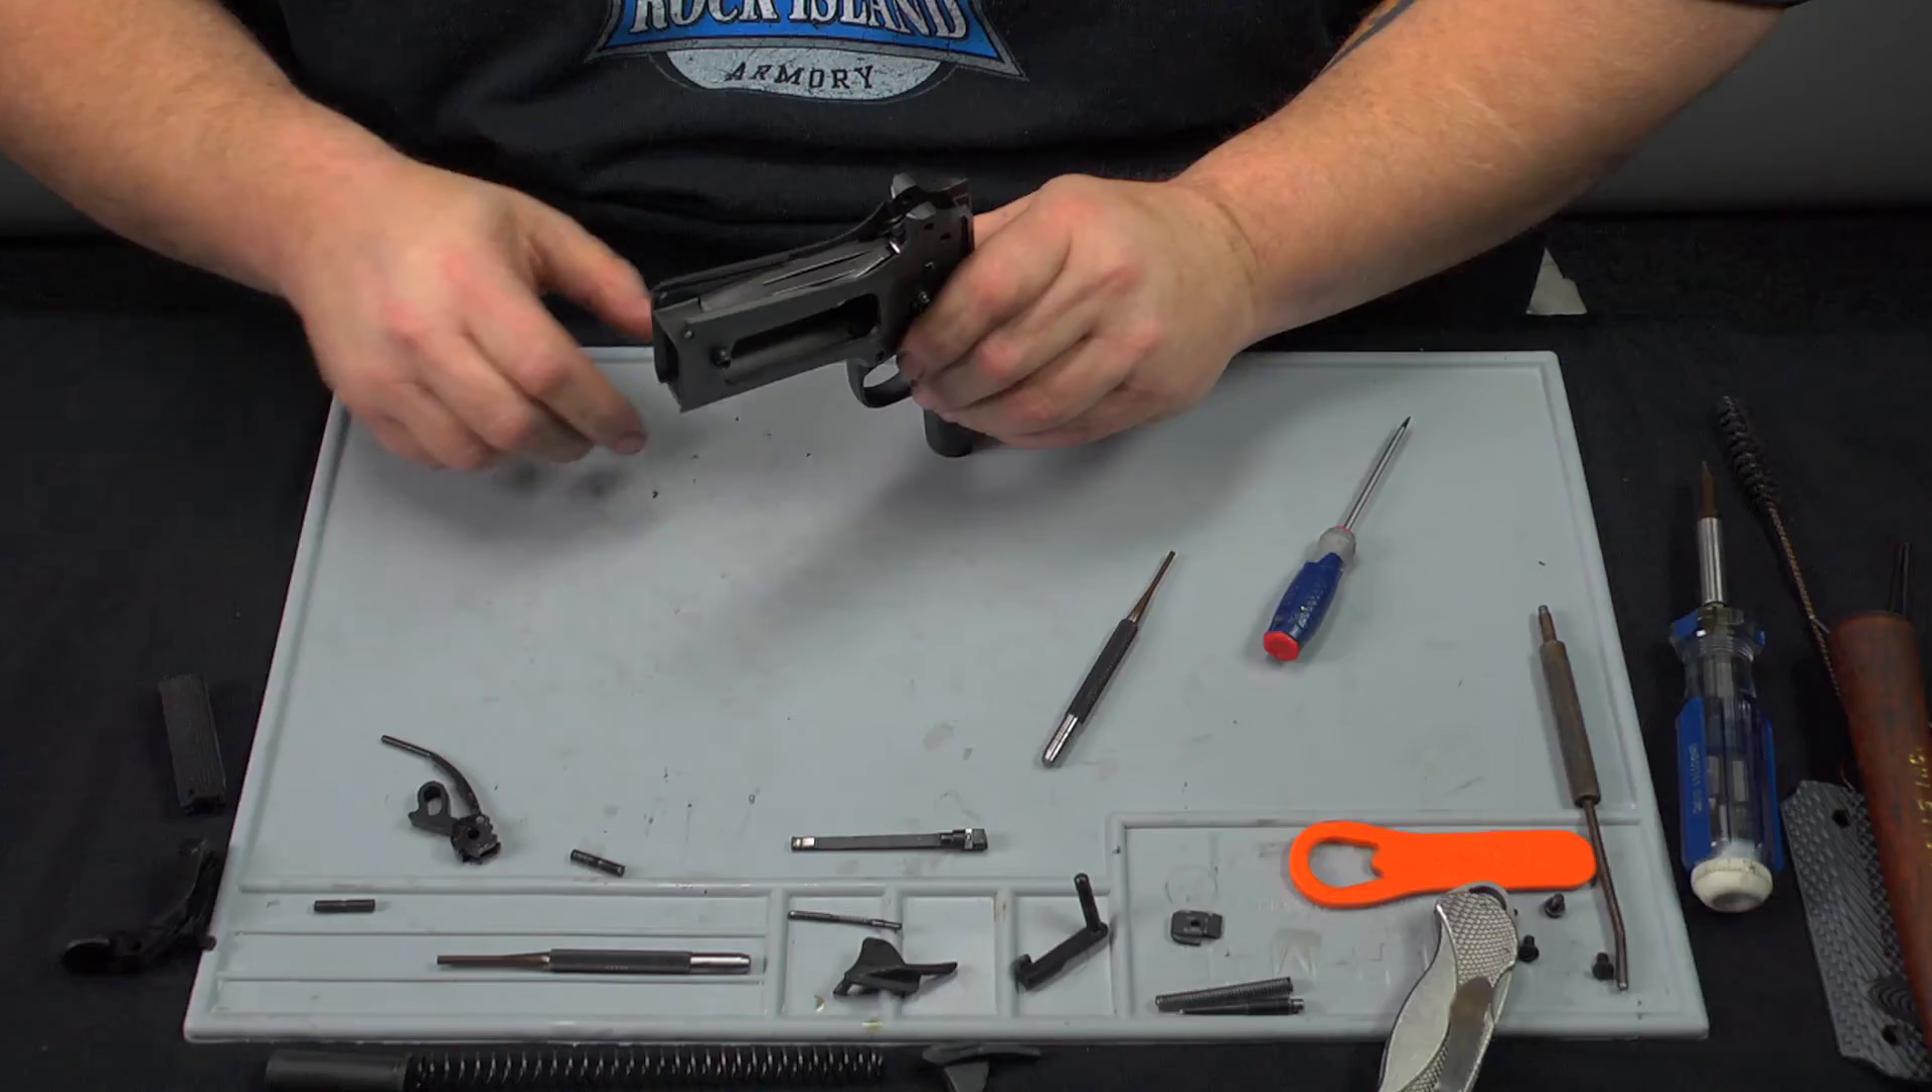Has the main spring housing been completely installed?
No.